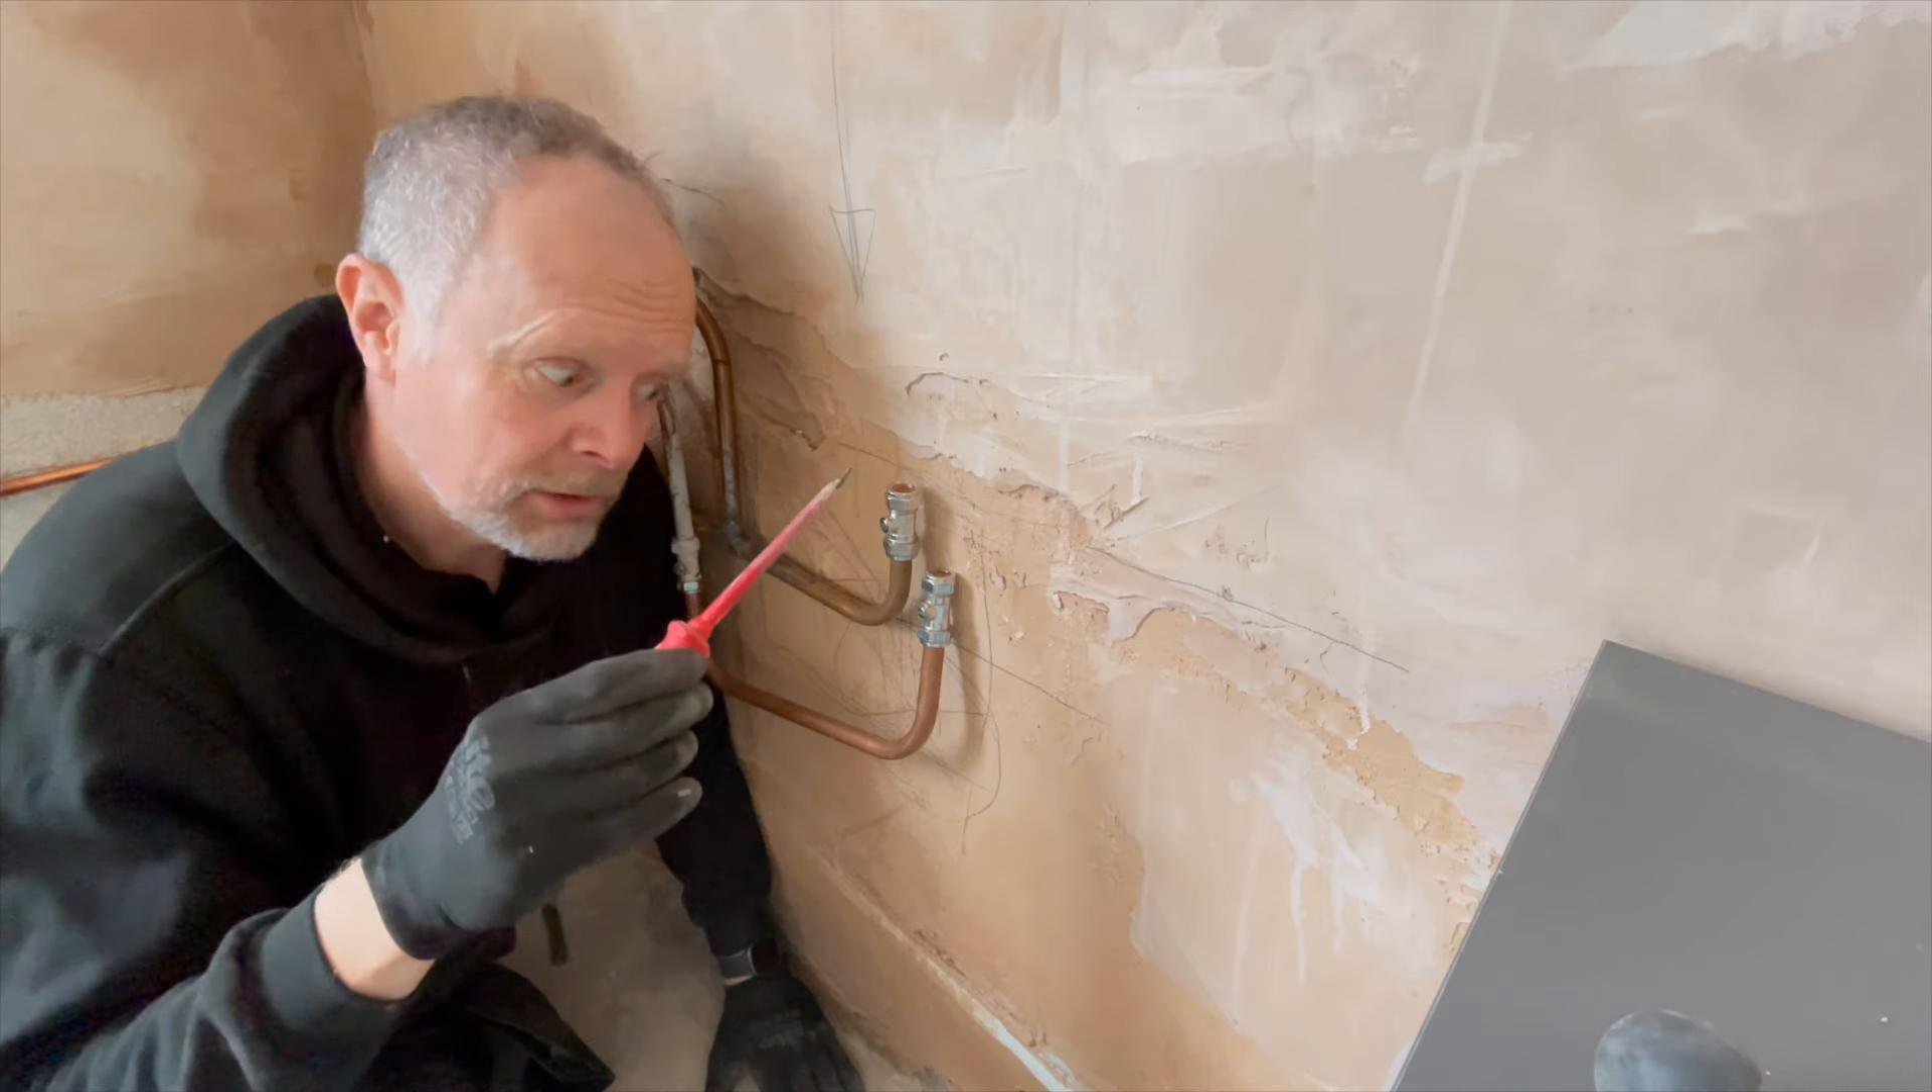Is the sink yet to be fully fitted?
Yes.